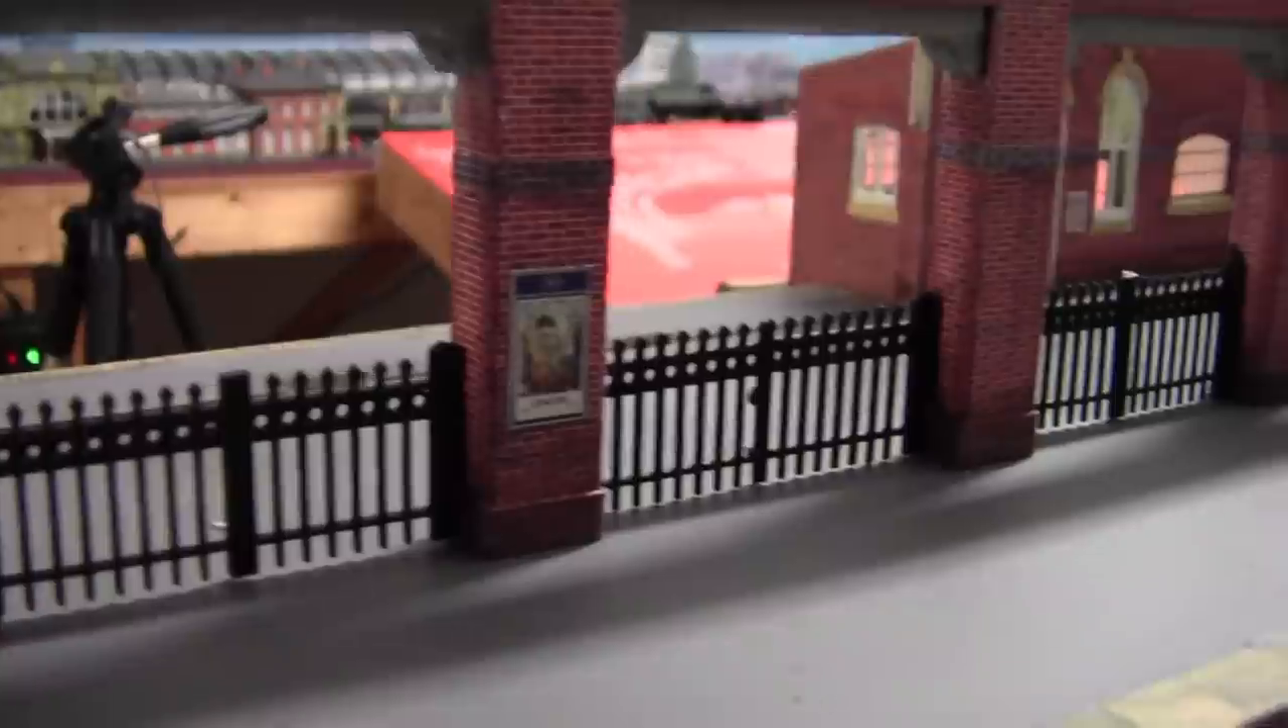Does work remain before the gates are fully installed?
No.